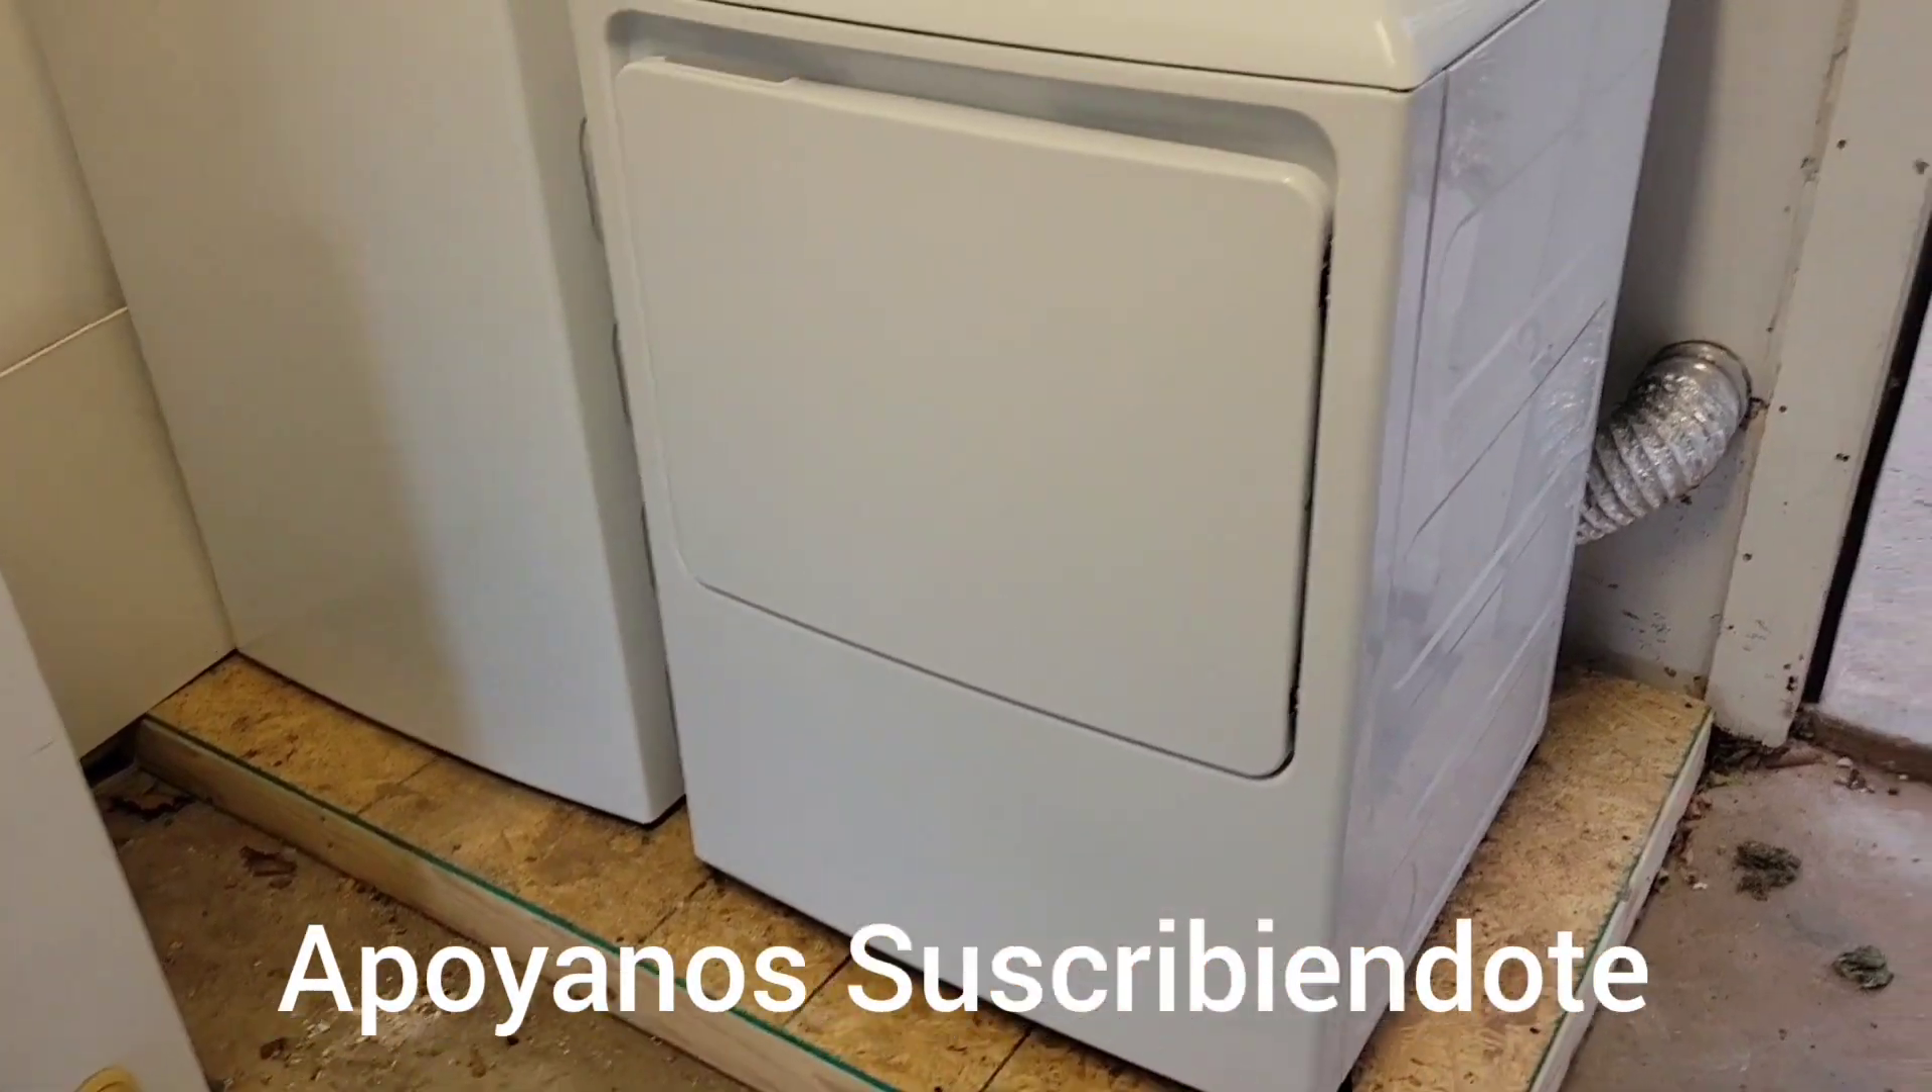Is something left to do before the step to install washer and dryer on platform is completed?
No.